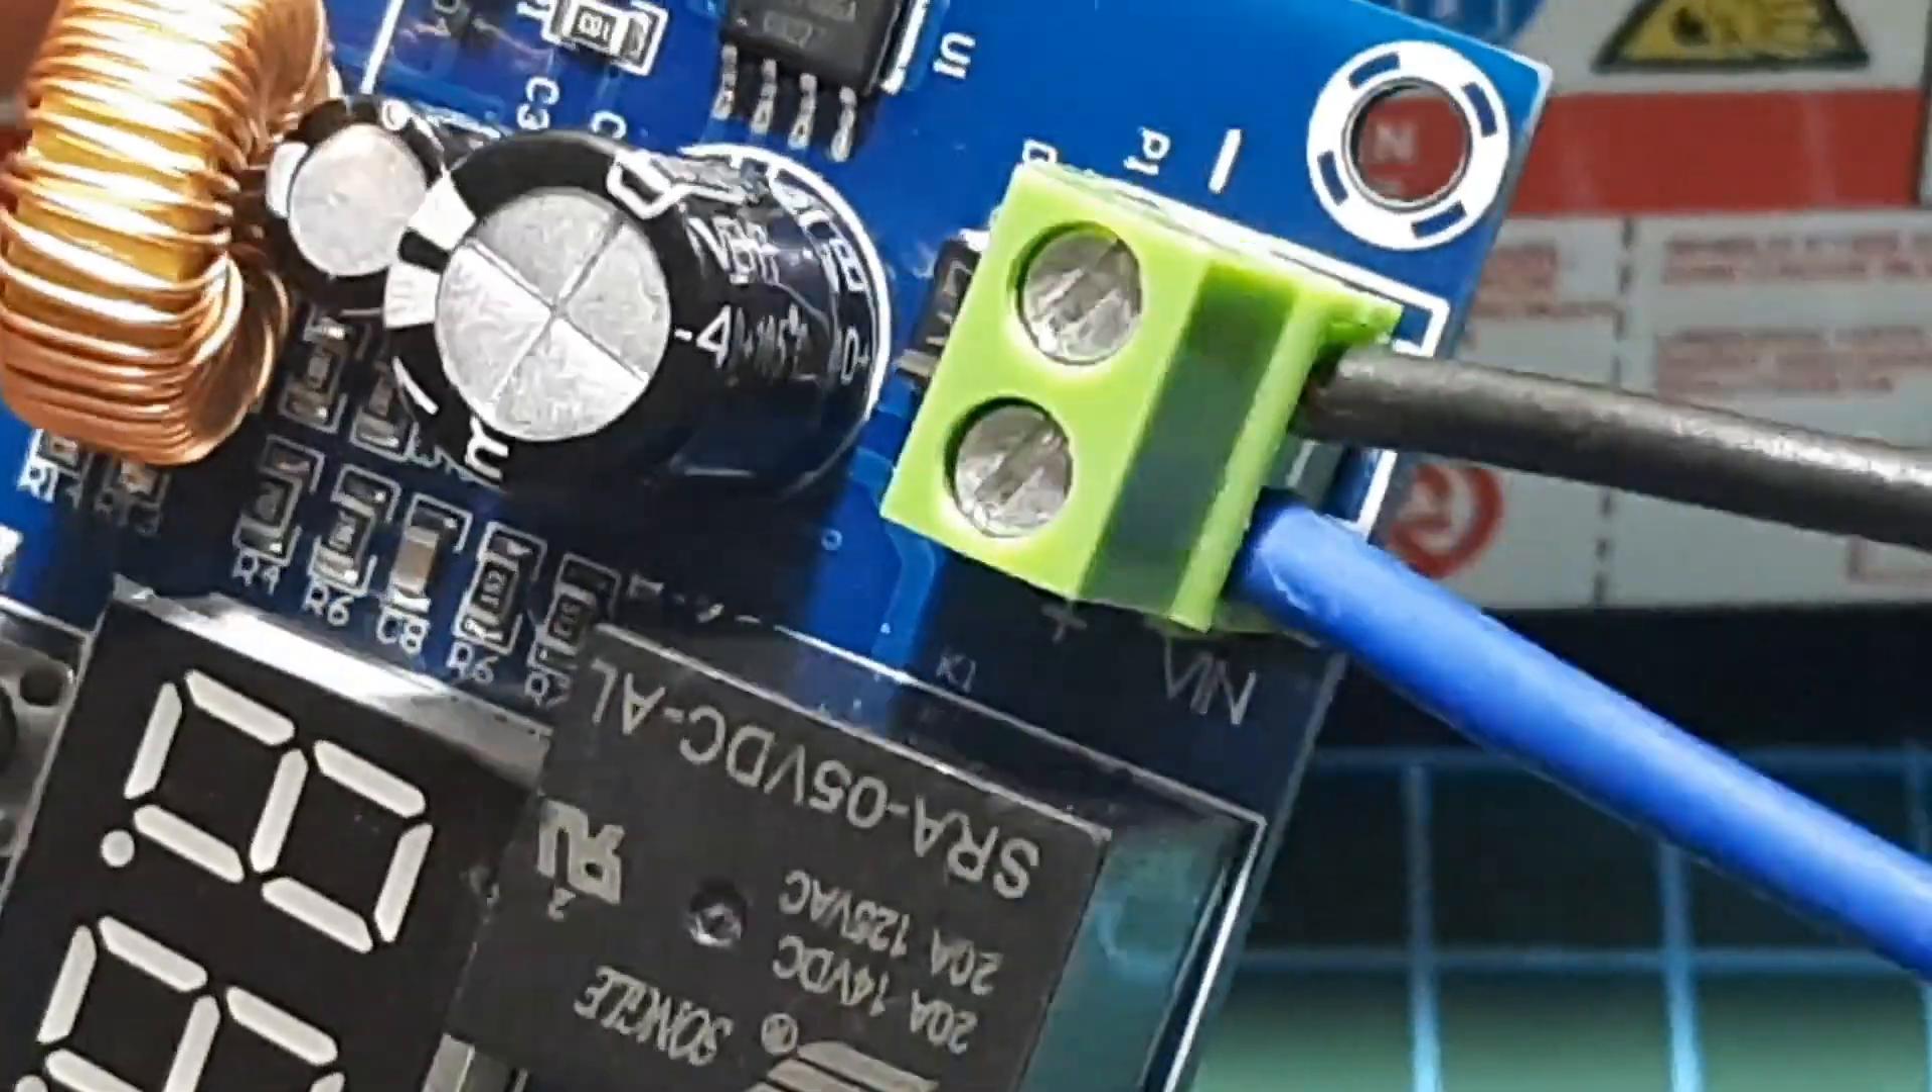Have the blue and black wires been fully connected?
Yes.